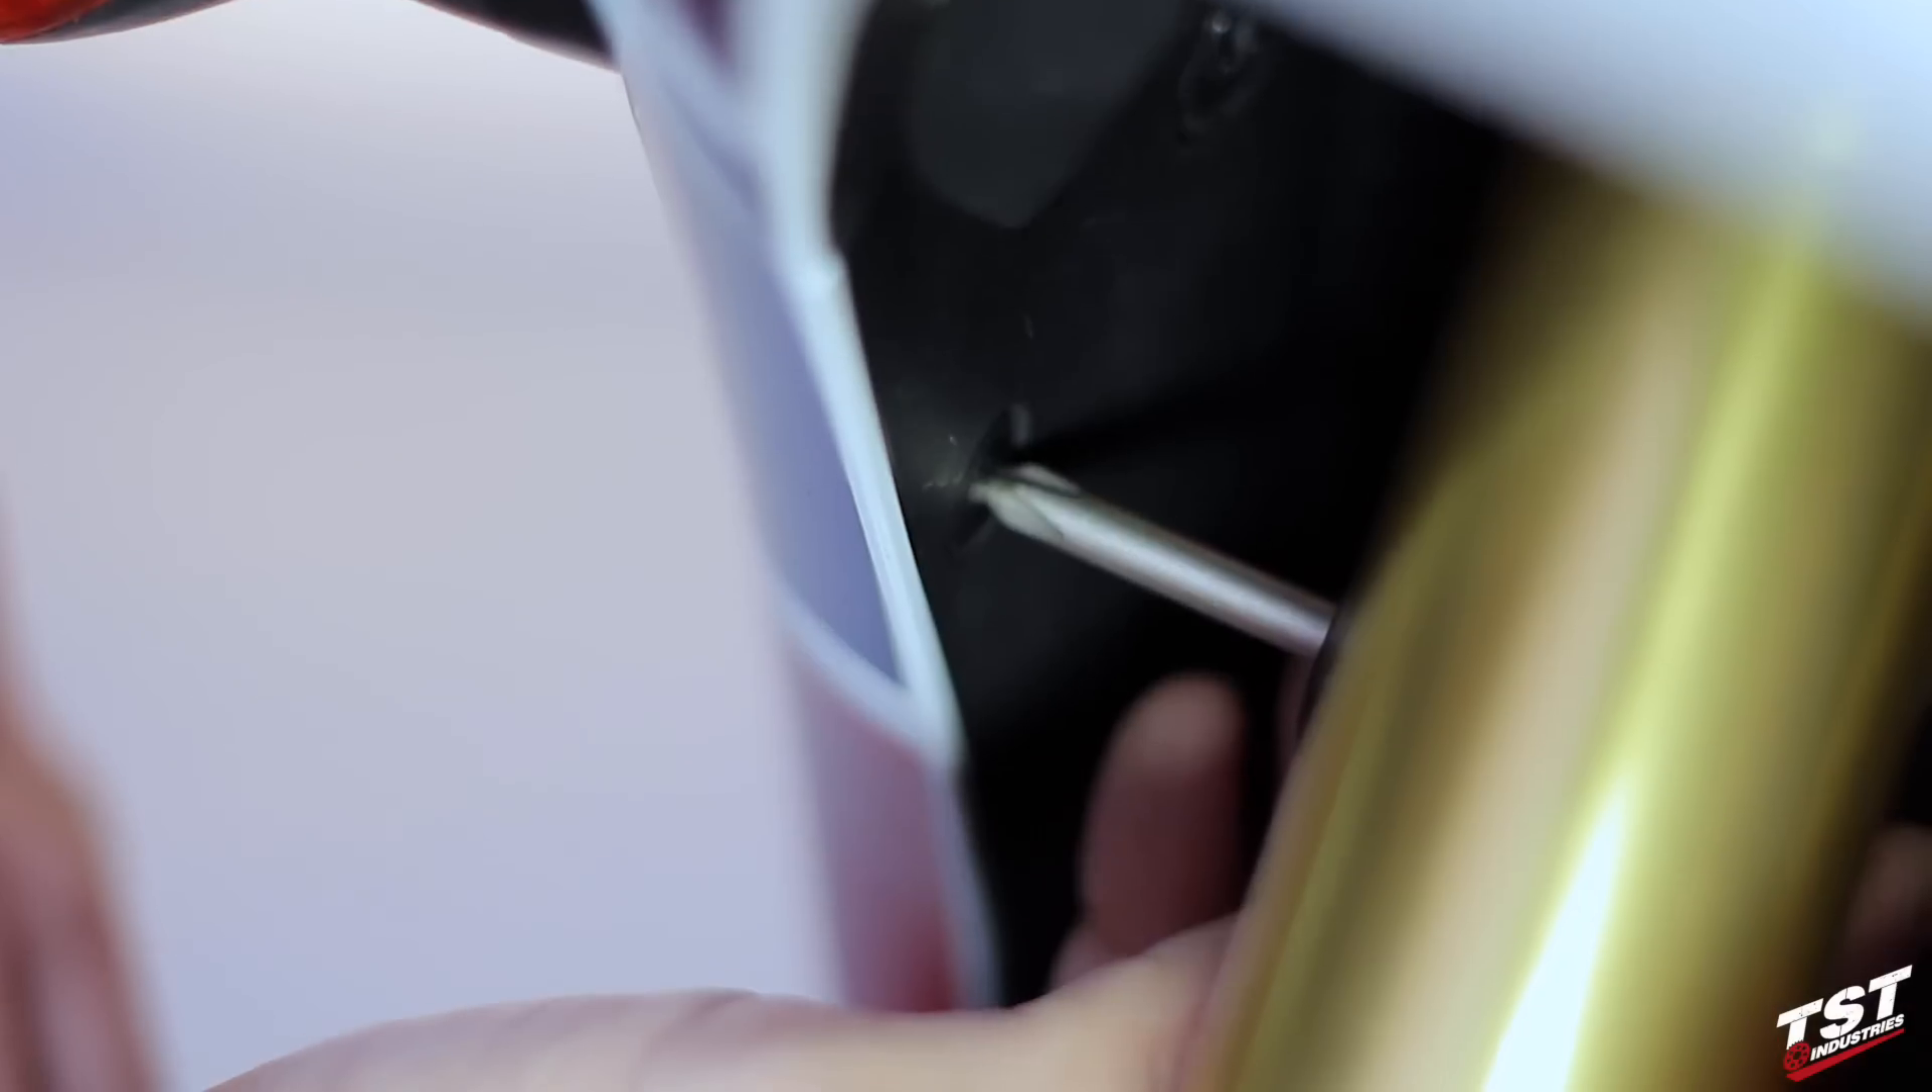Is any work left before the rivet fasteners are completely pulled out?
Yes.